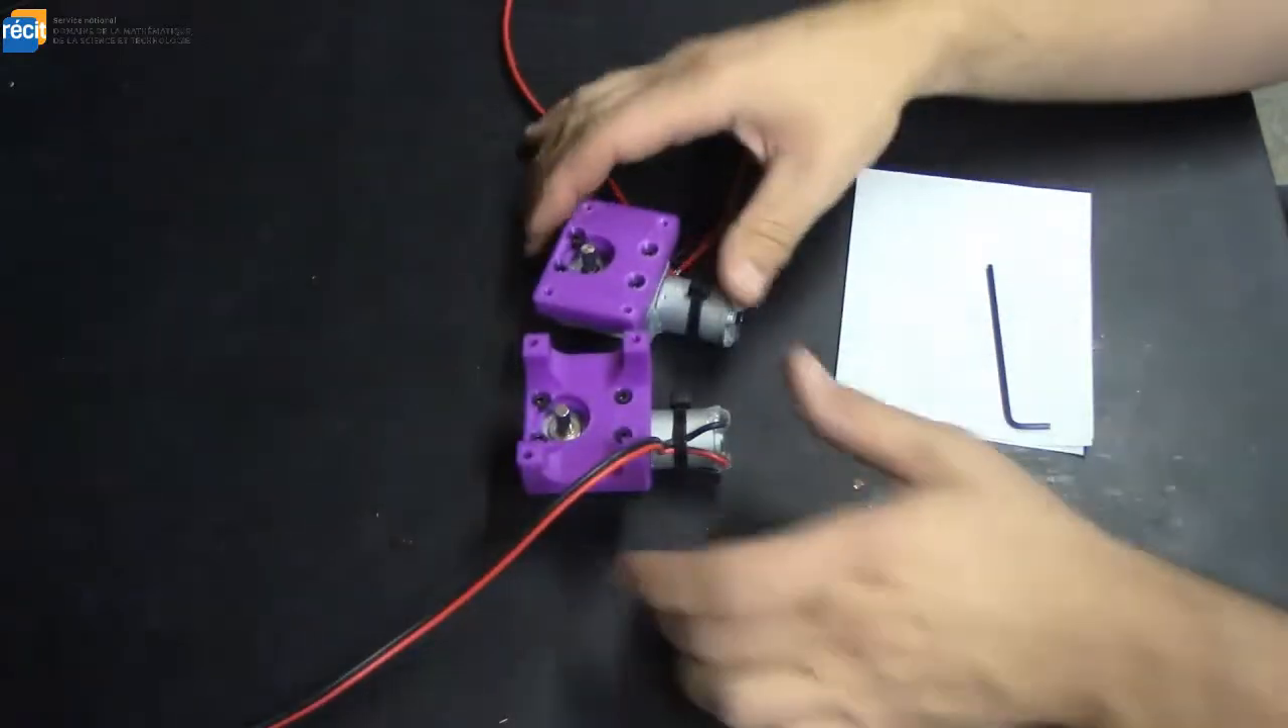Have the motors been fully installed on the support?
Yes.